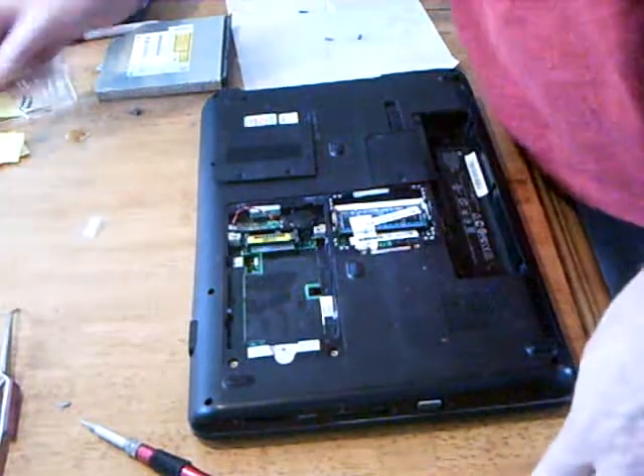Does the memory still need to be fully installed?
No.